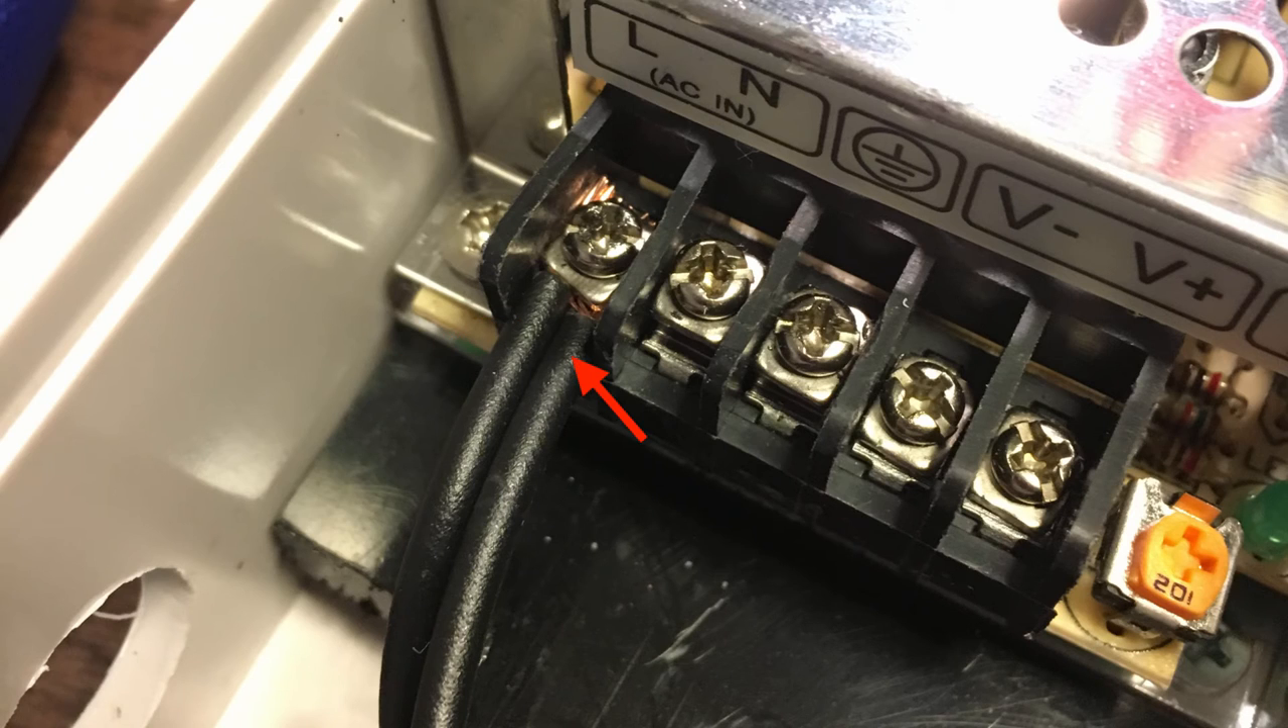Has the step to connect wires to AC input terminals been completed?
No.